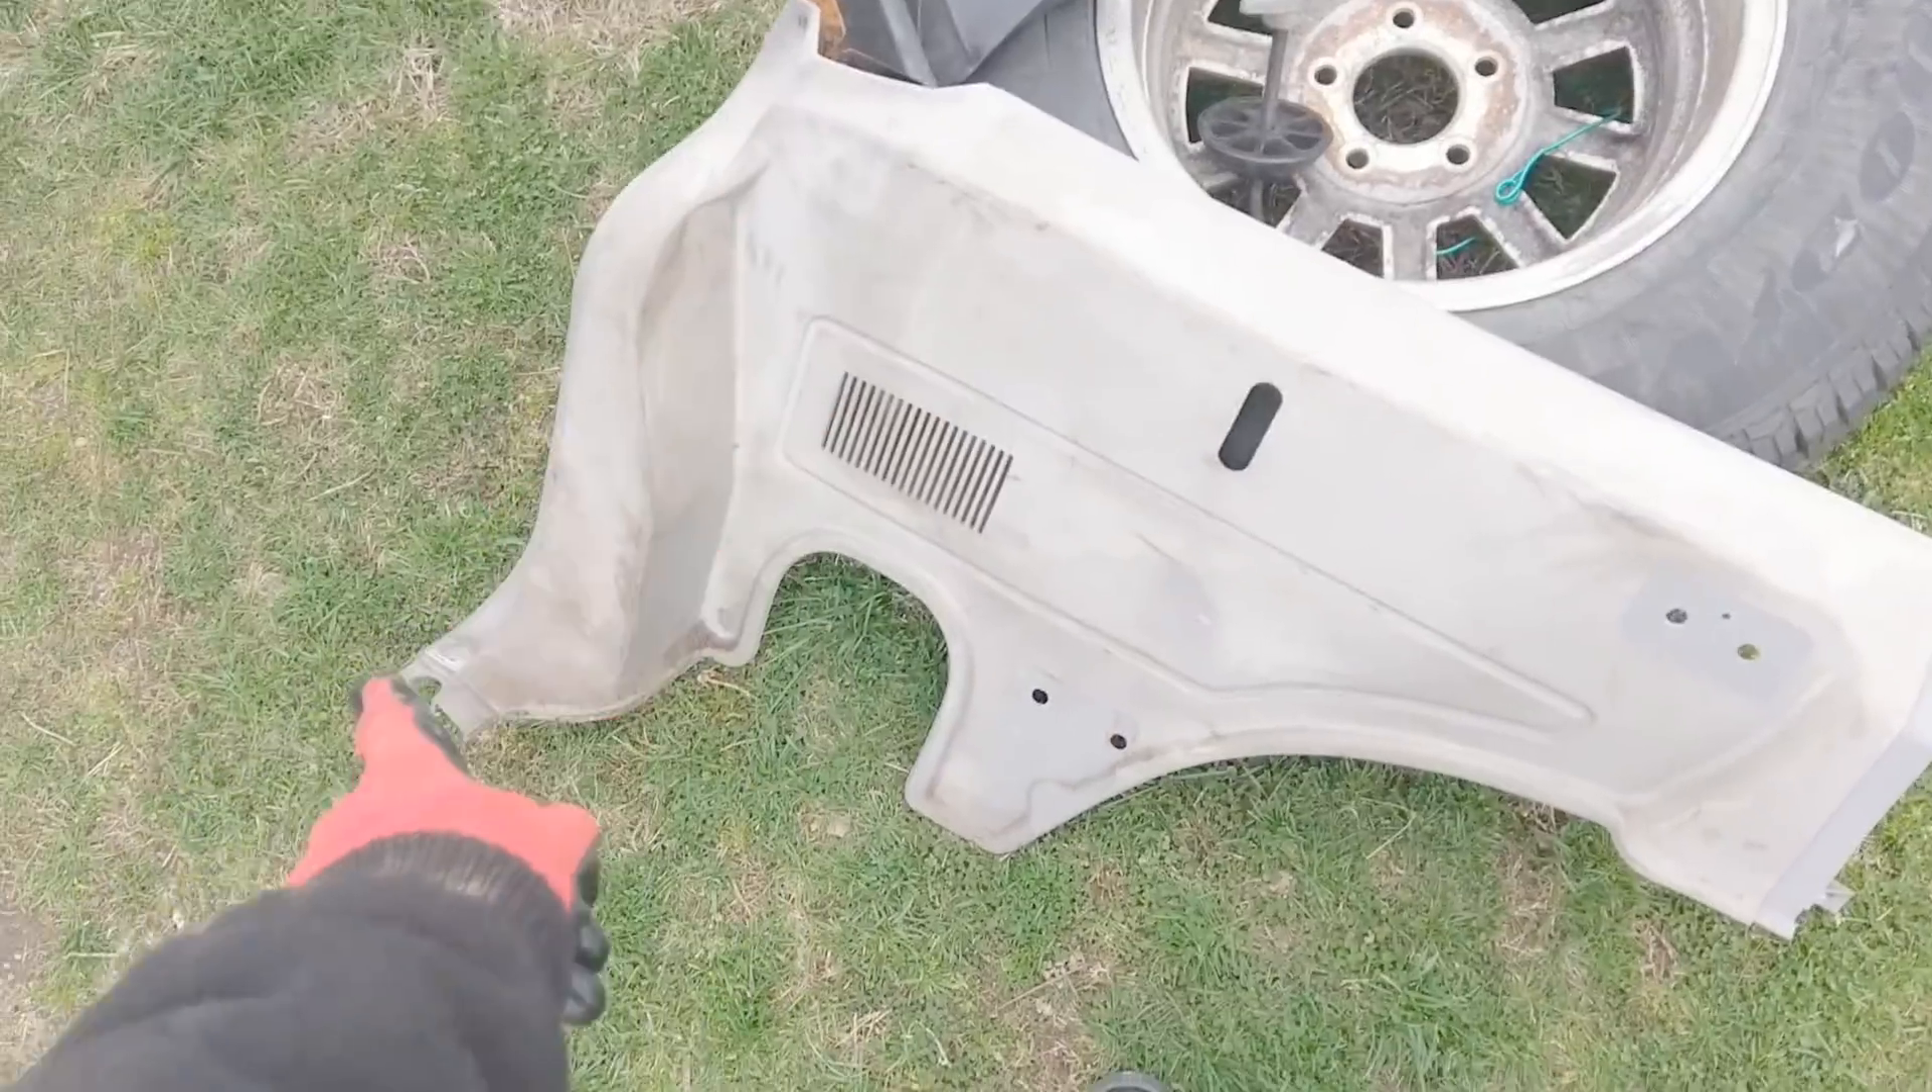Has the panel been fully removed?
Yes.